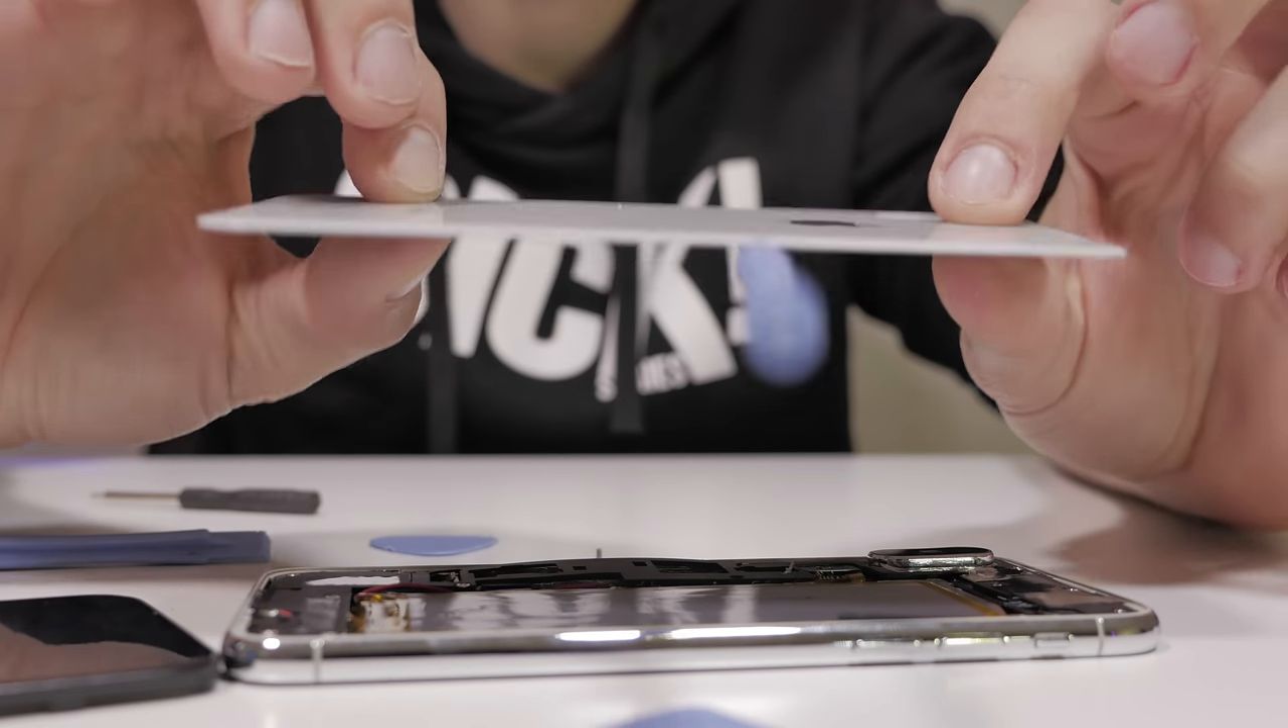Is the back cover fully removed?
Yes.